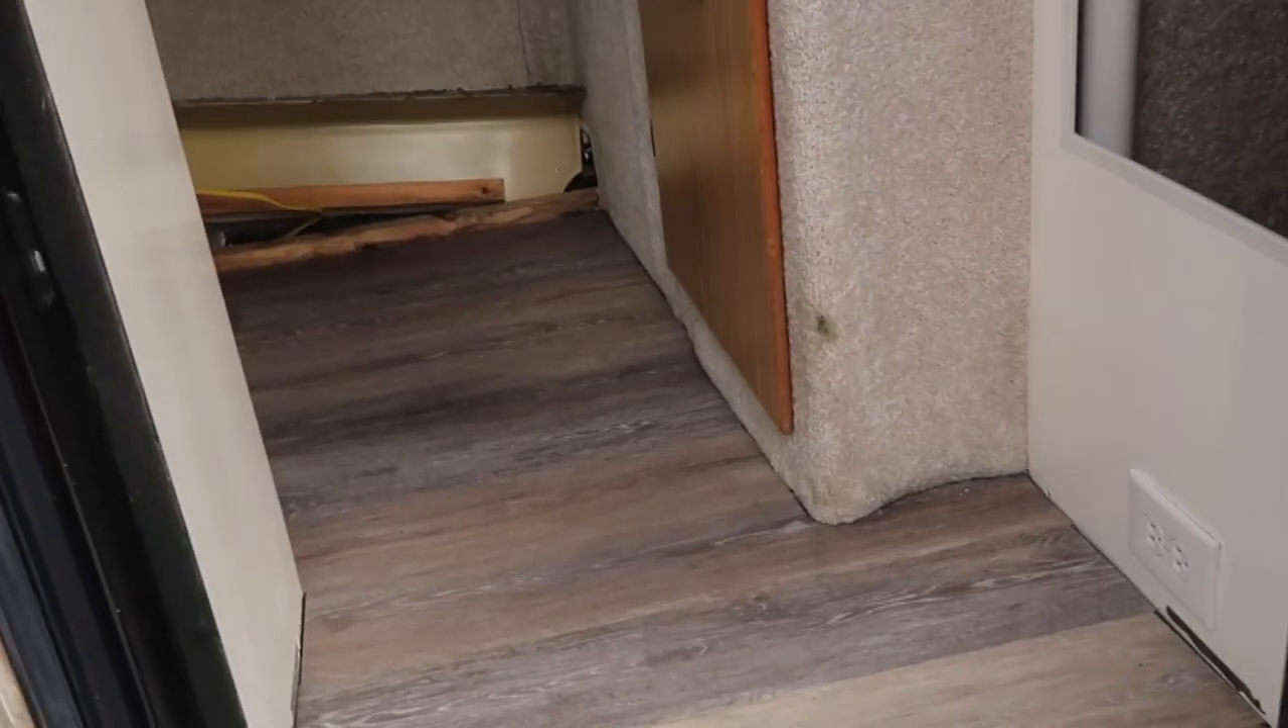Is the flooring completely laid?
Yes.